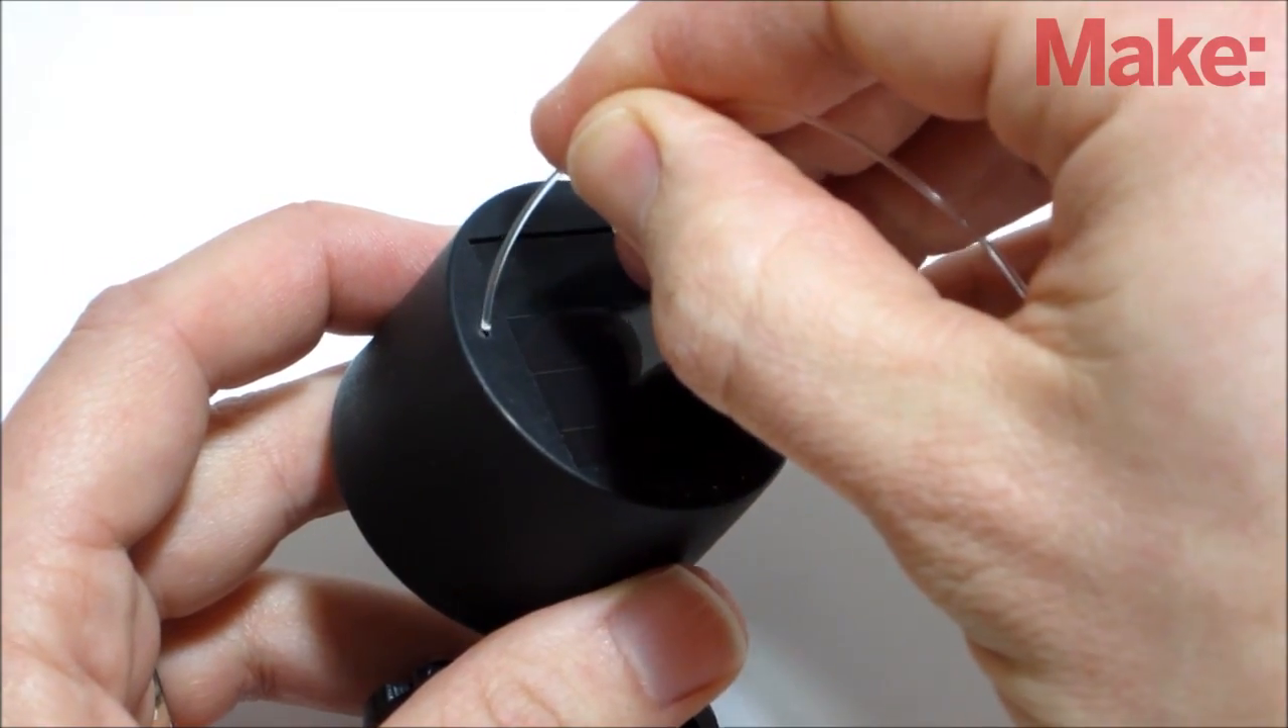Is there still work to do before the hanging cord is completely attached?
Yes.